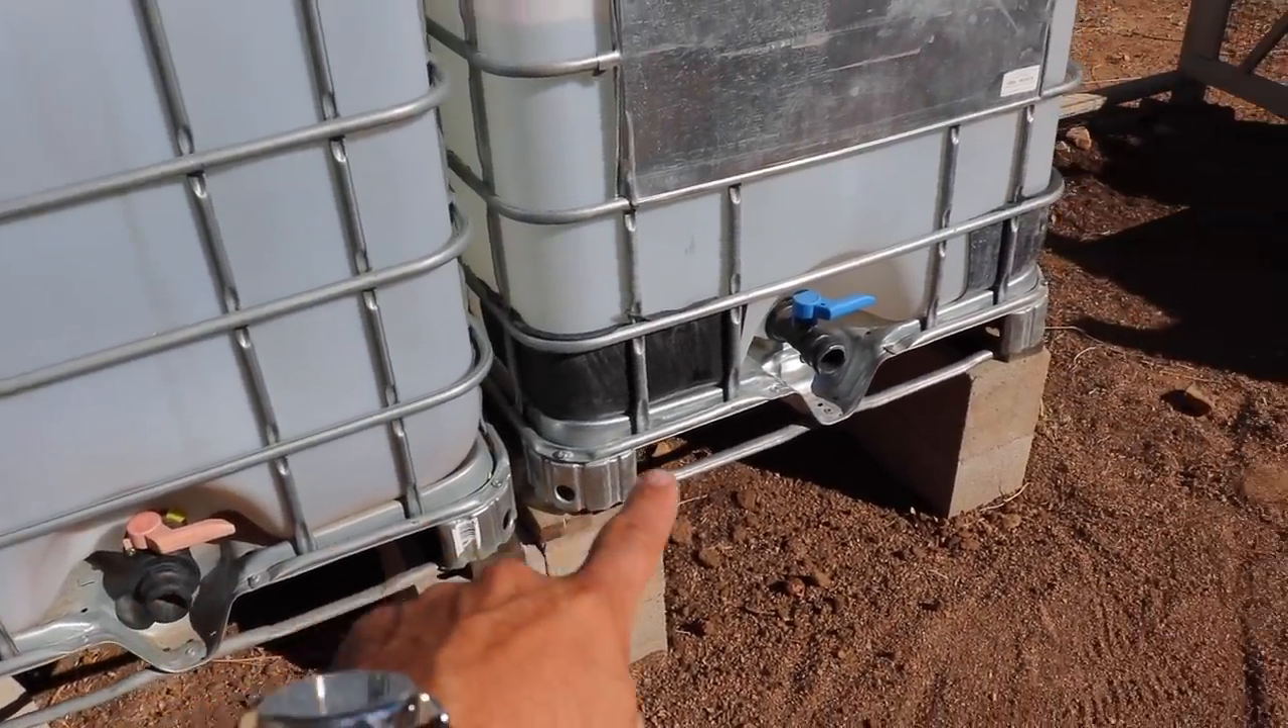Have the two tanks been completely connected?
No.